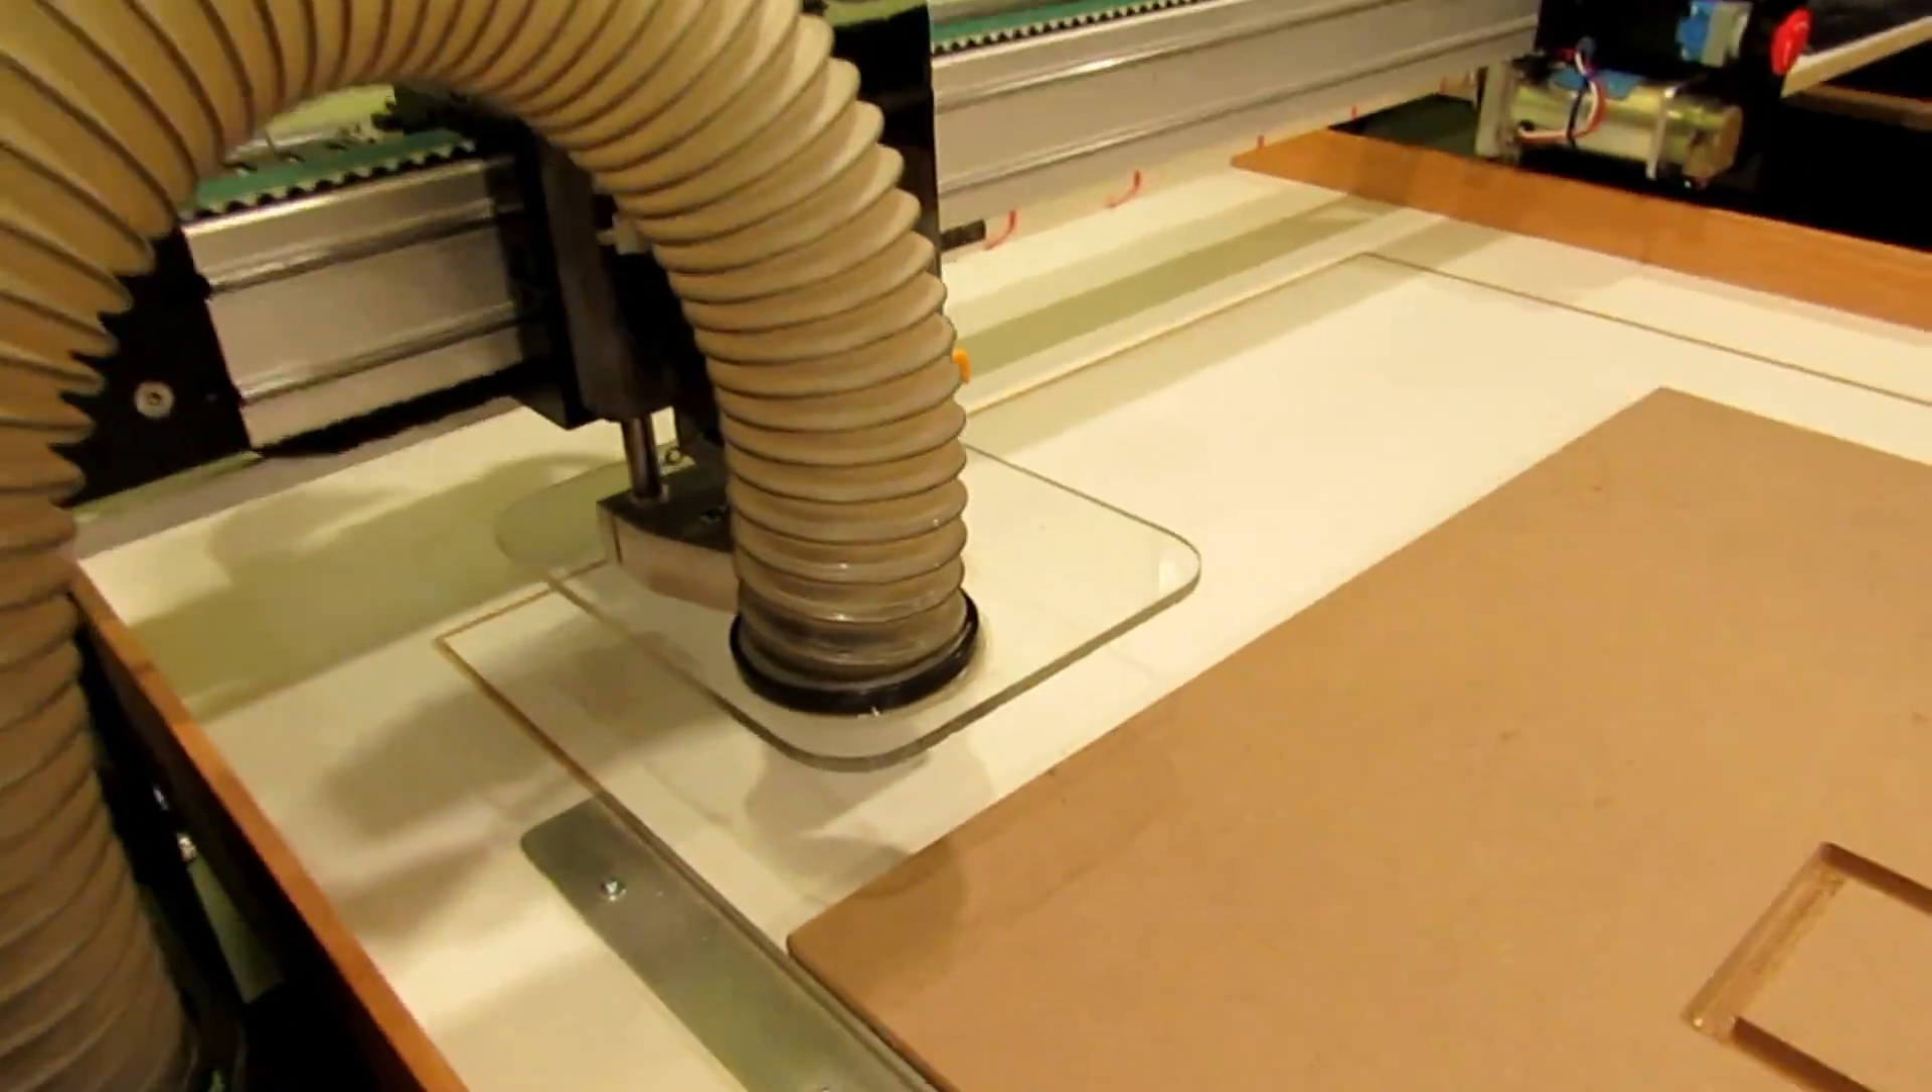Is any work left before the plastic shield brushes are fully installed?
Yes.